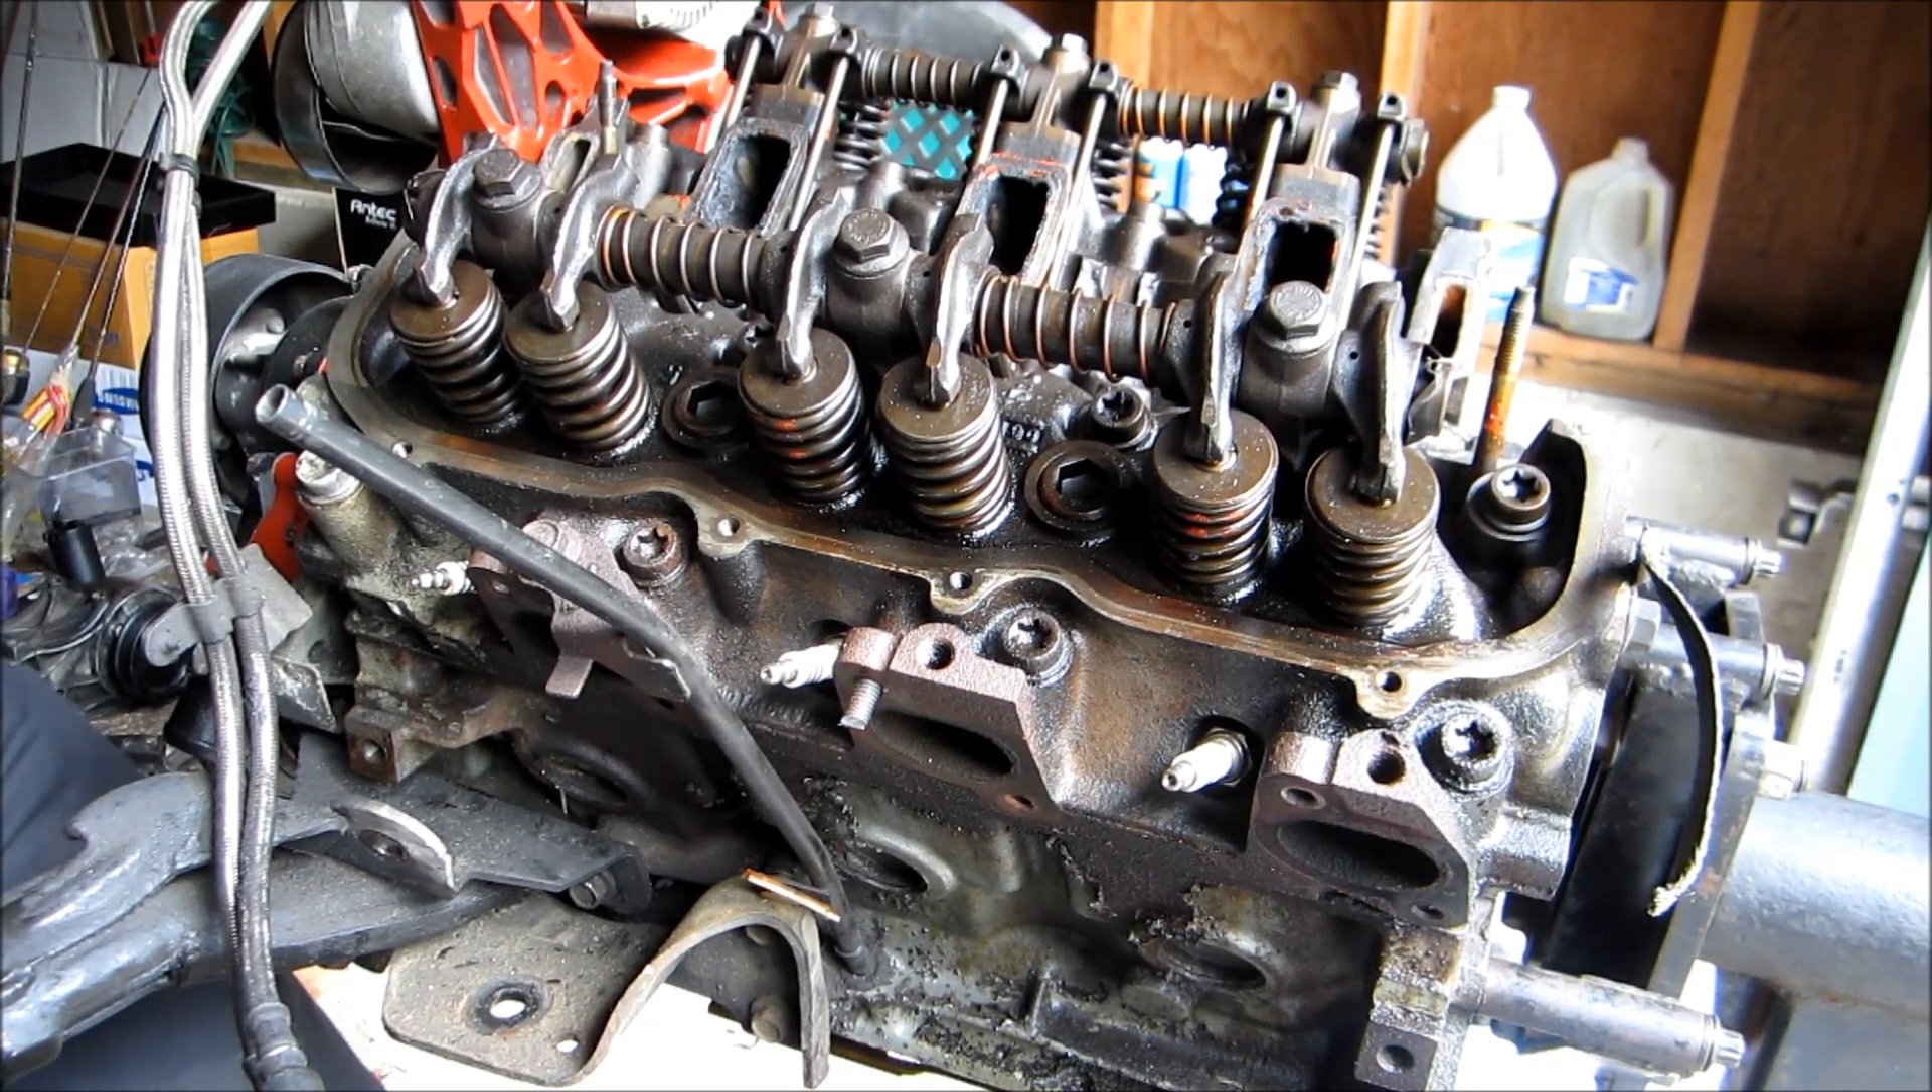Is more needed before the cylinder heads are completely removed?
Yes.